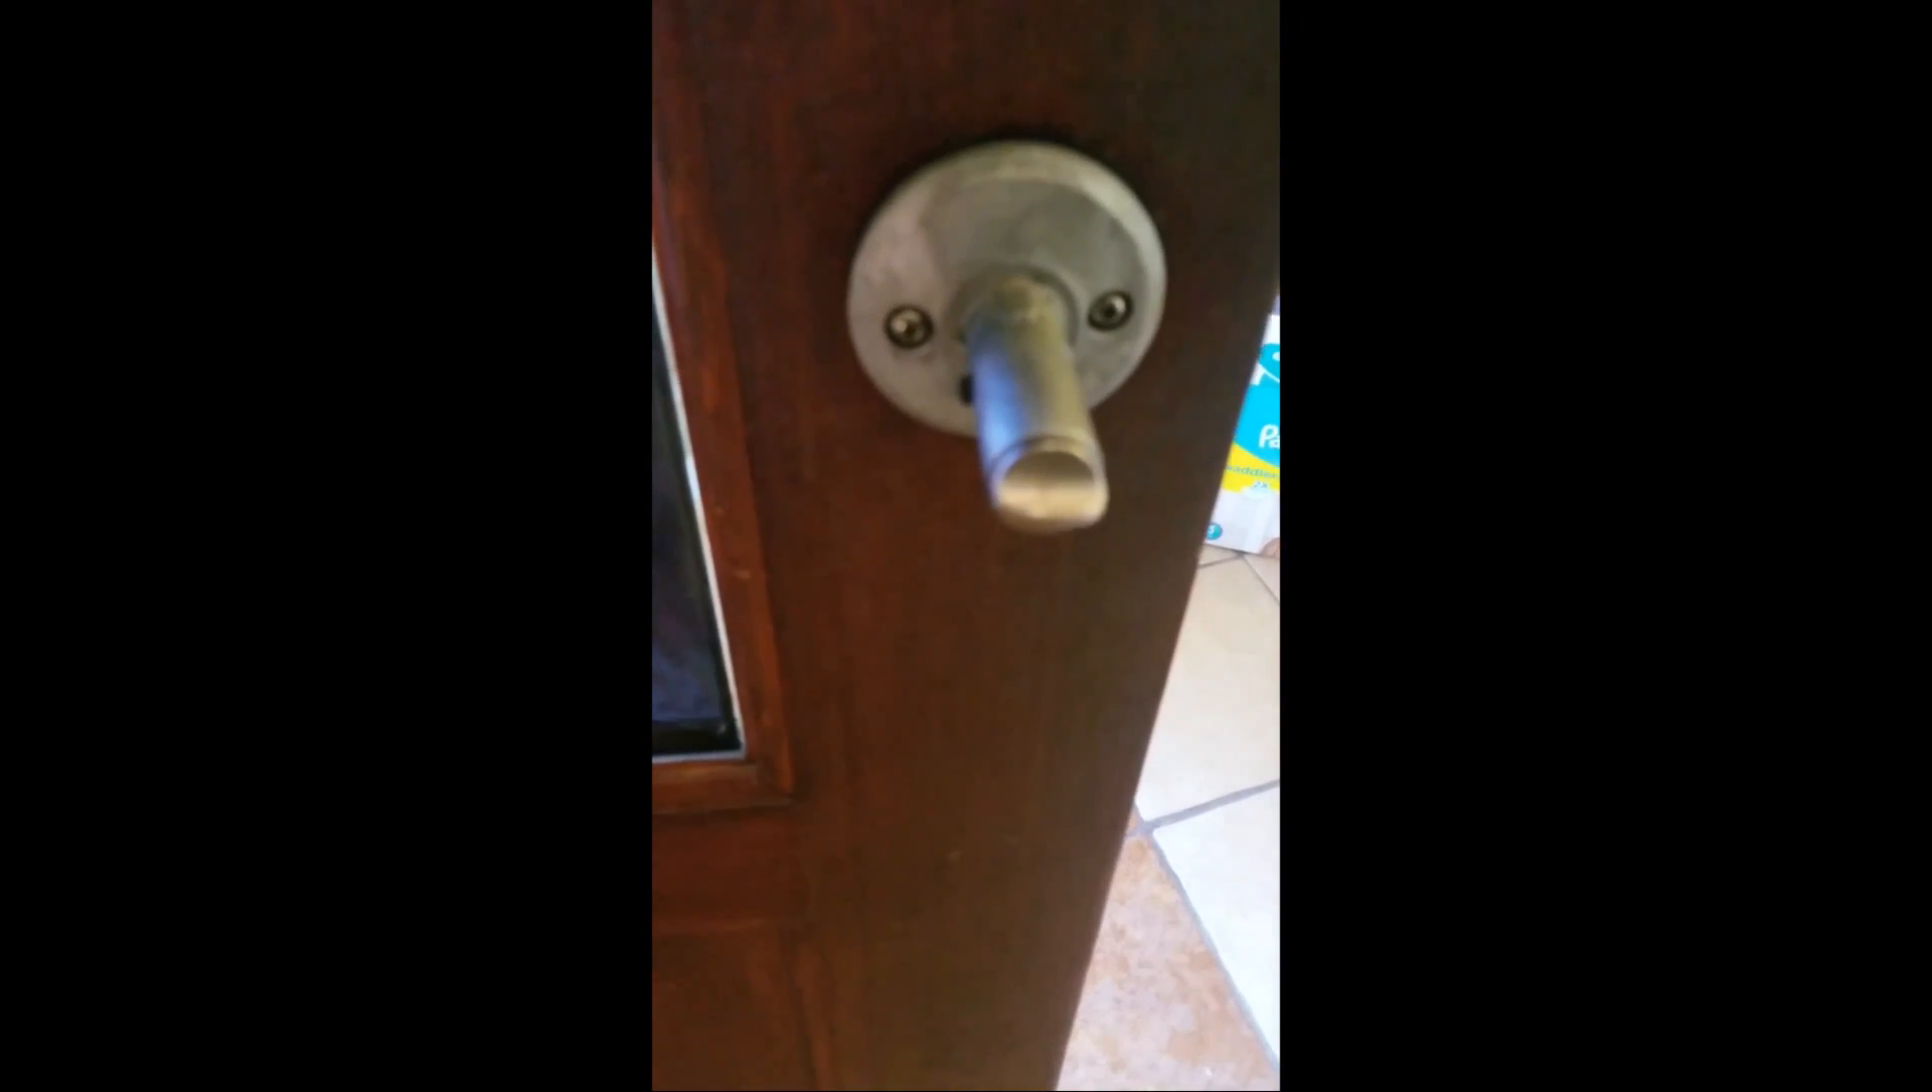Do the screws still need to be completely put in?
No.